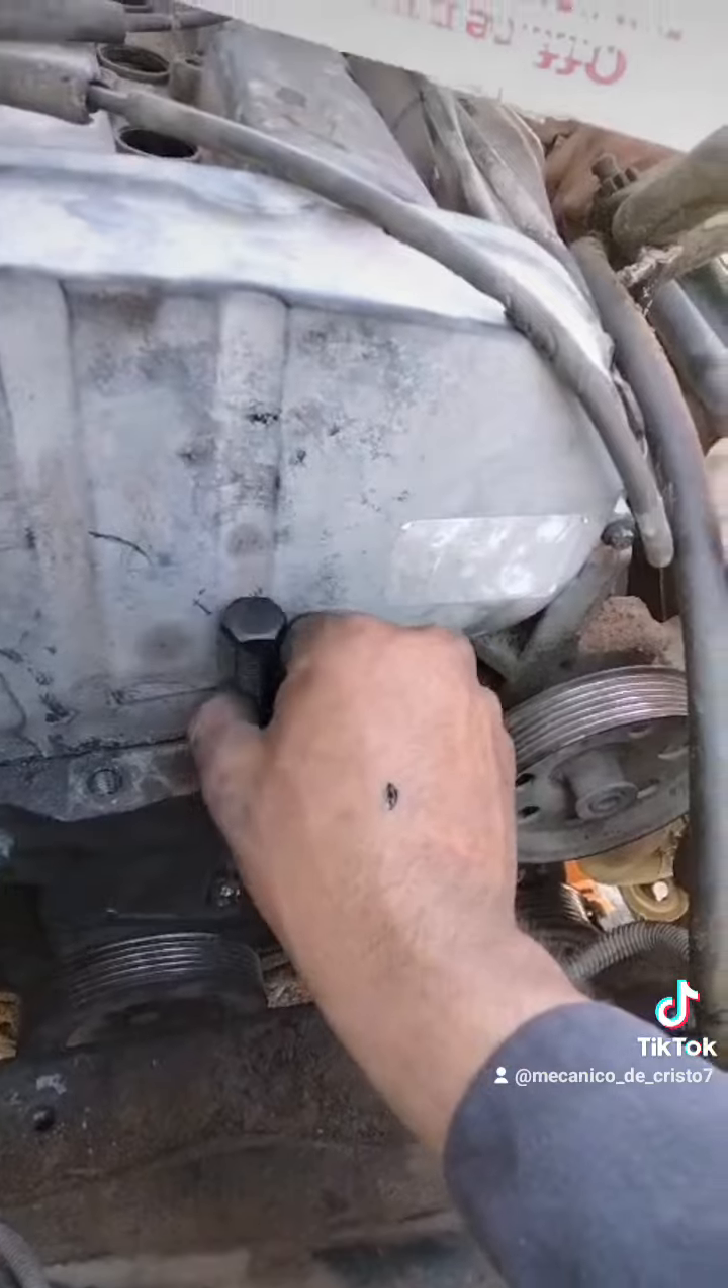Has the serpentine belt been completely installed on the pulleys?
No.